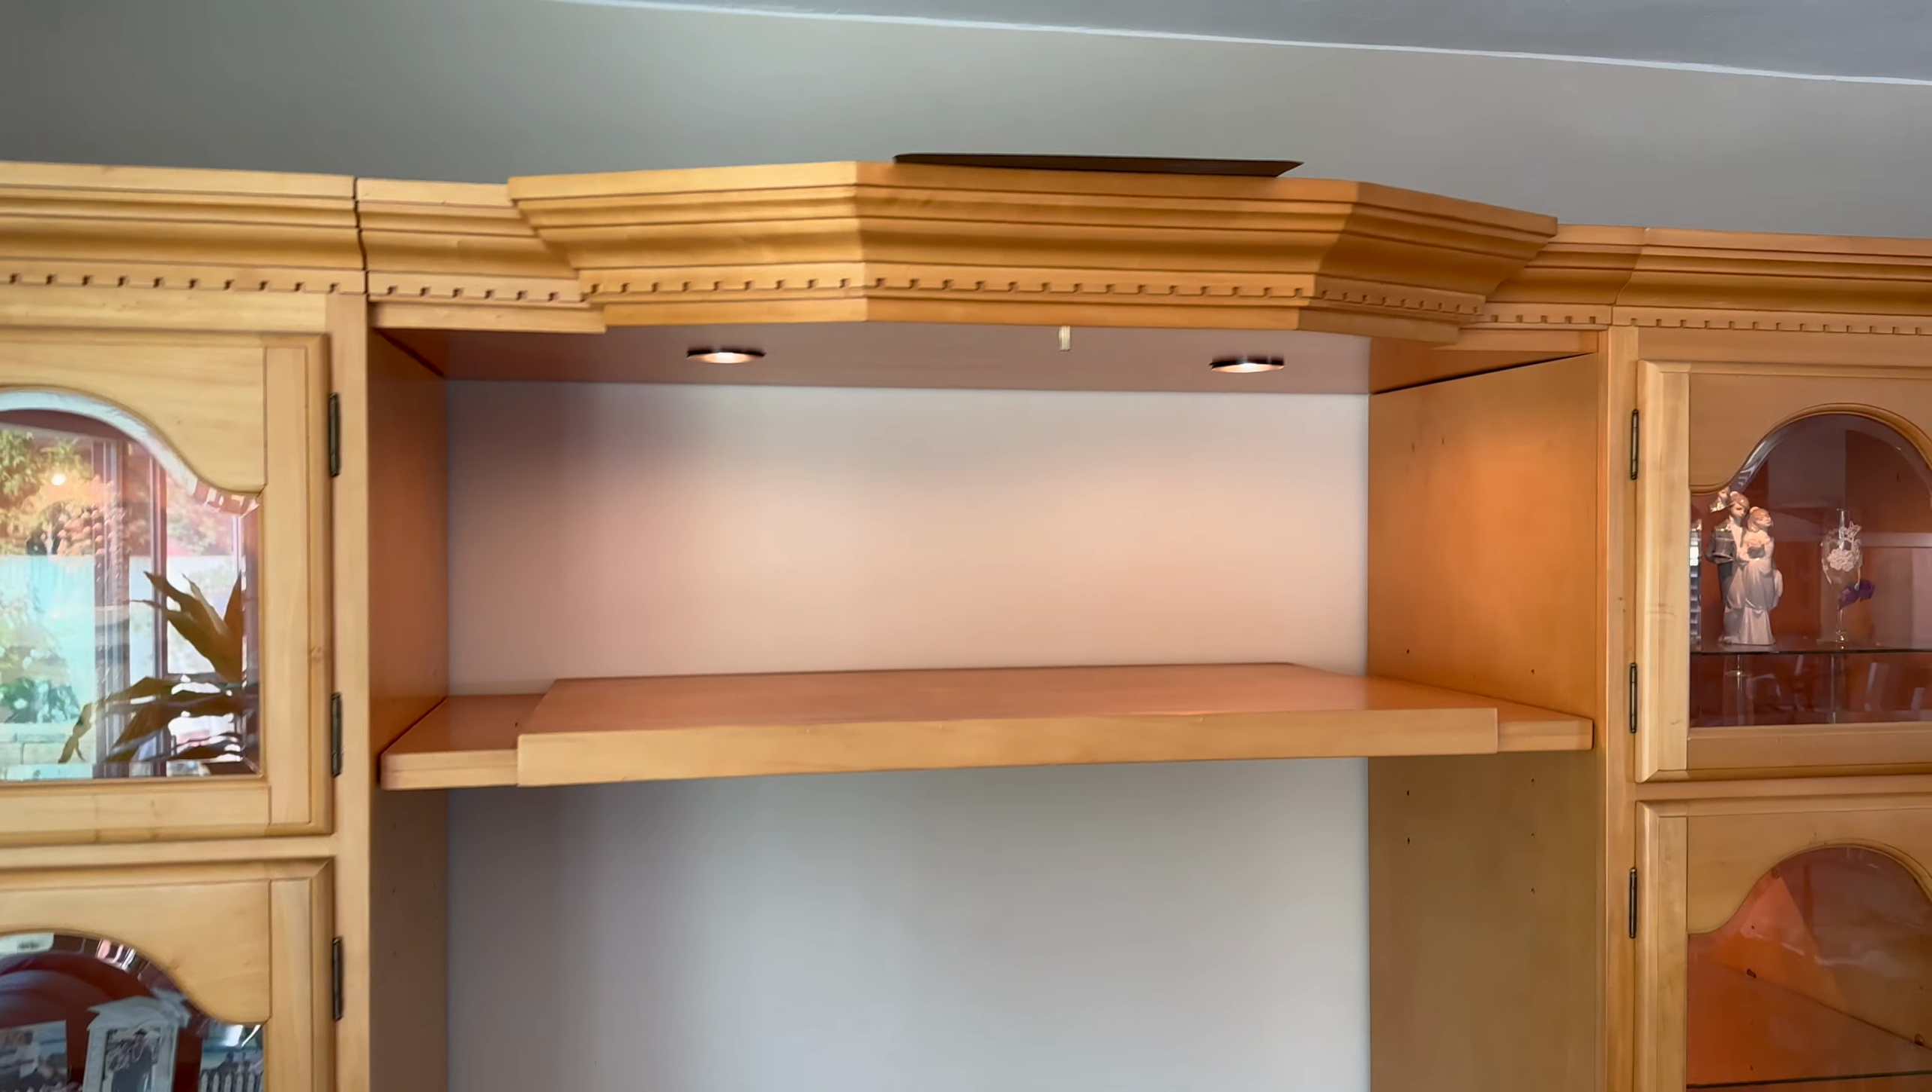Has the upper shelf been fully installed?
Yes.